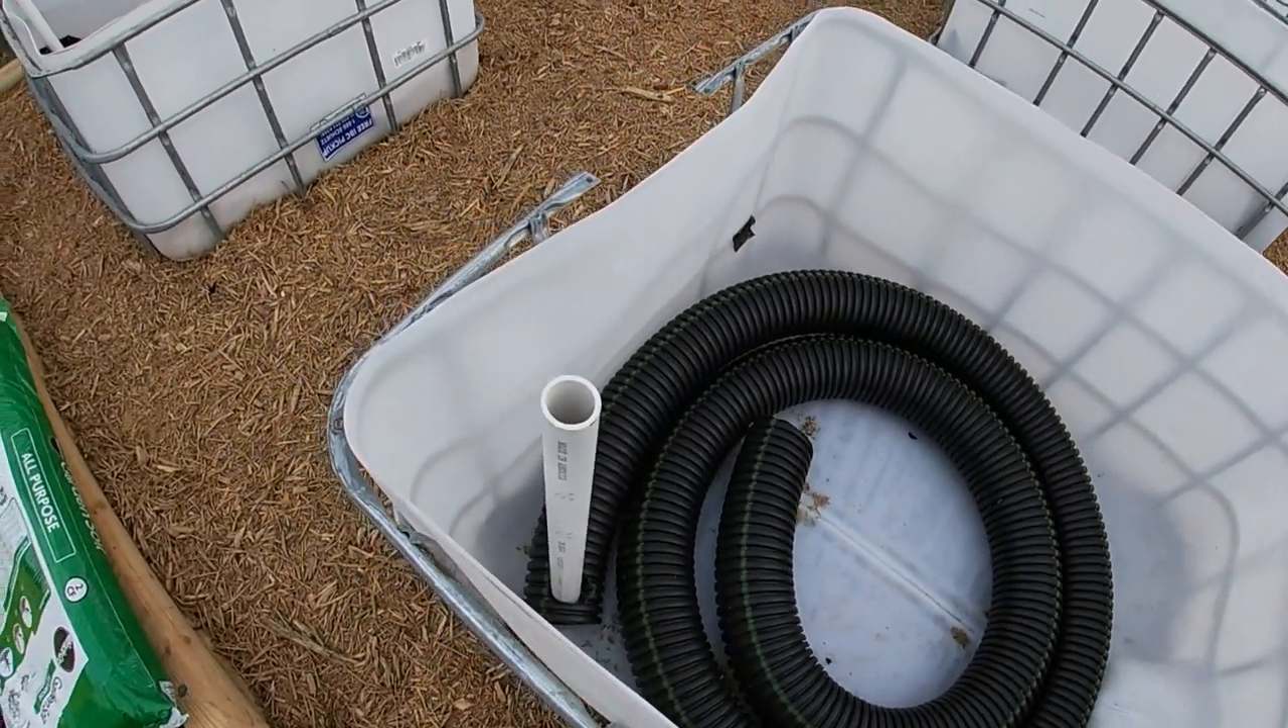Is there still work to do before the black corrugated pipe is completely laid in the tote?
No.